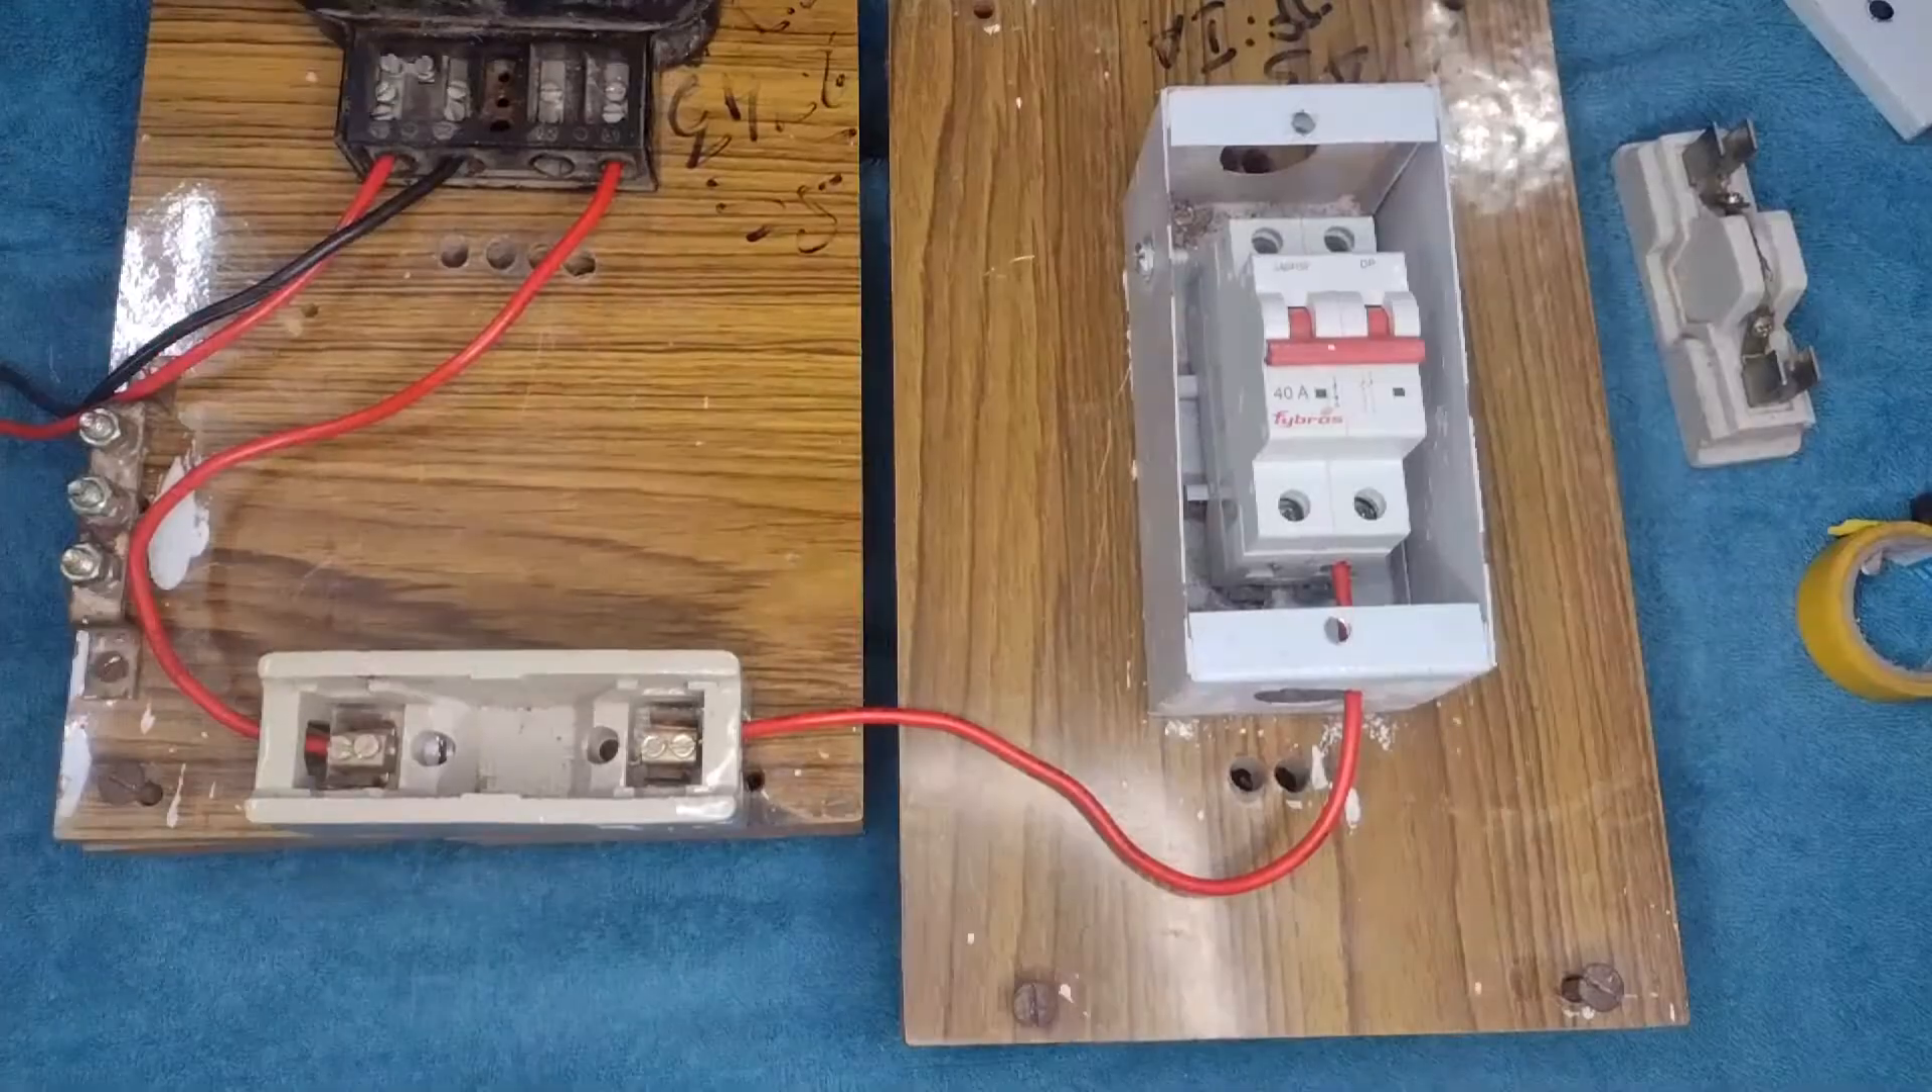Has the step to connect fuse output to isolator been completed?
Yes.